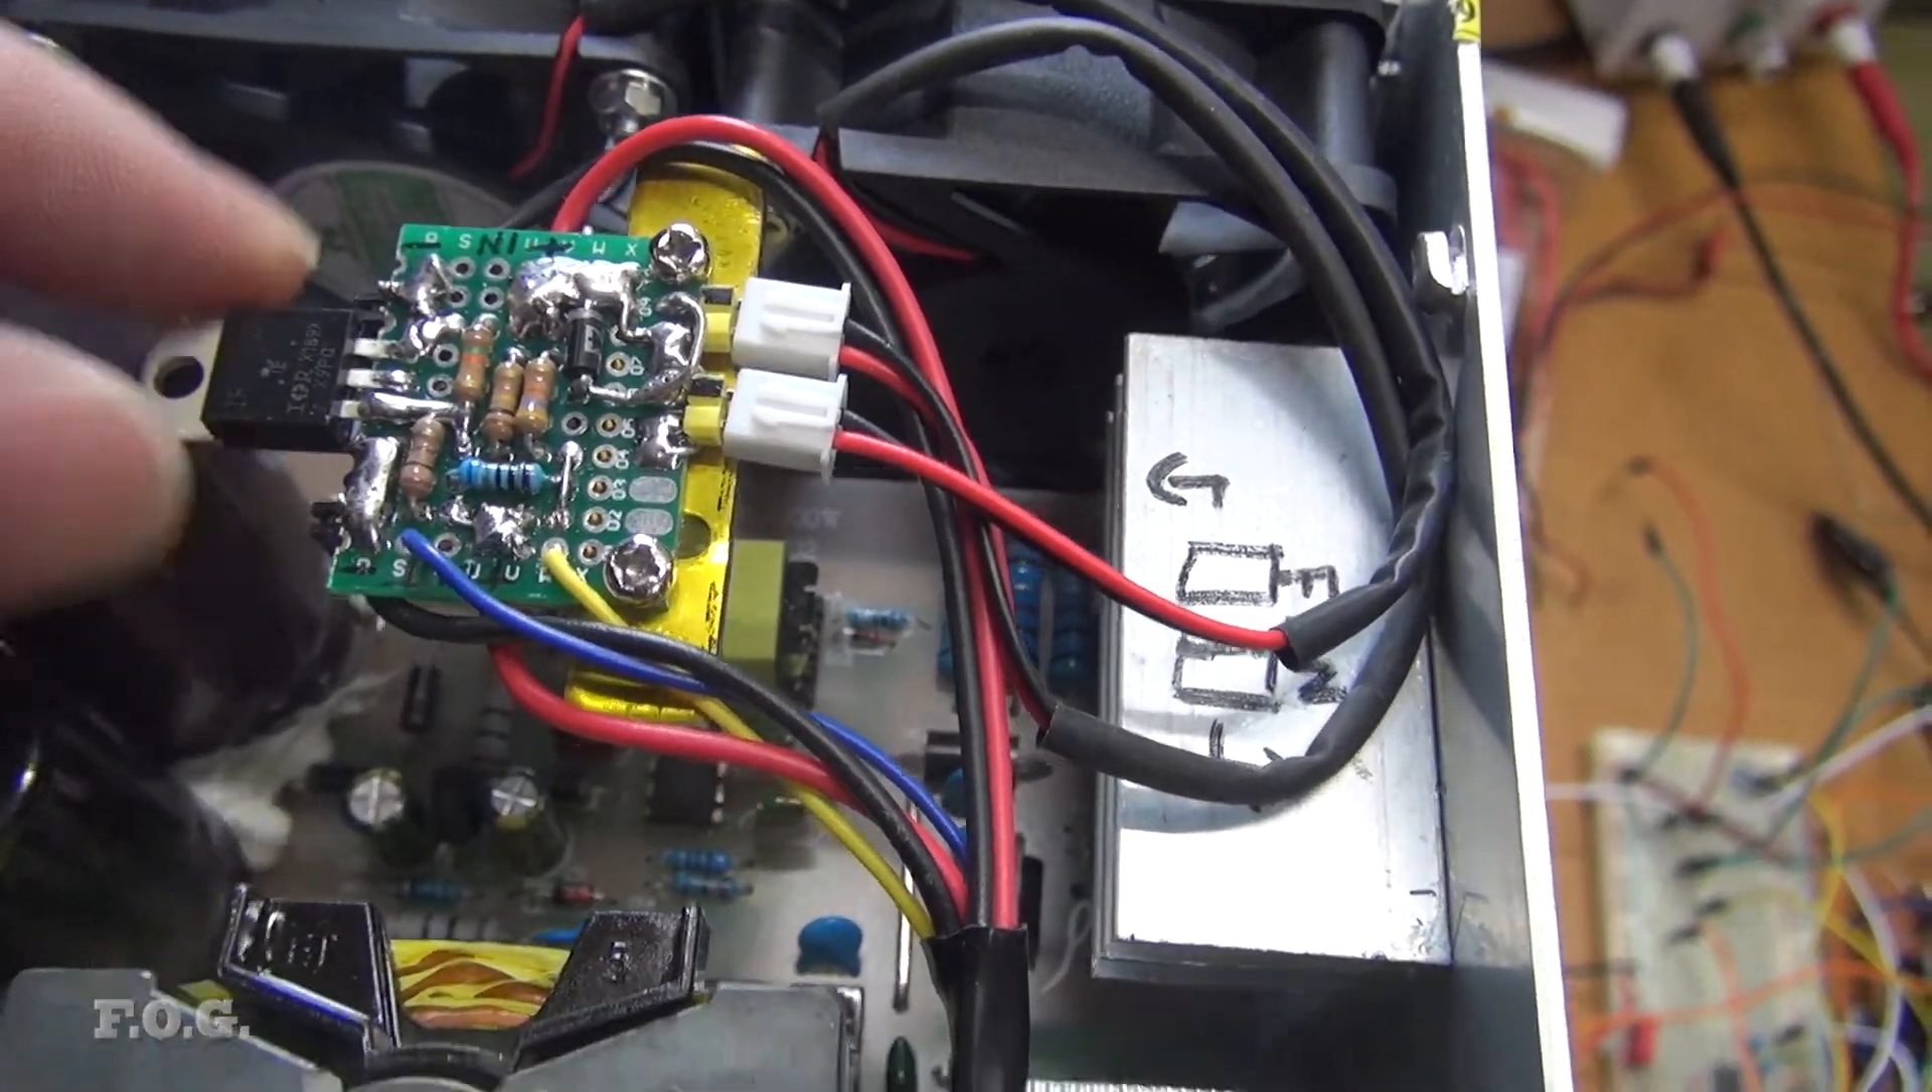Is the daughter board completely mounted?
Yes.